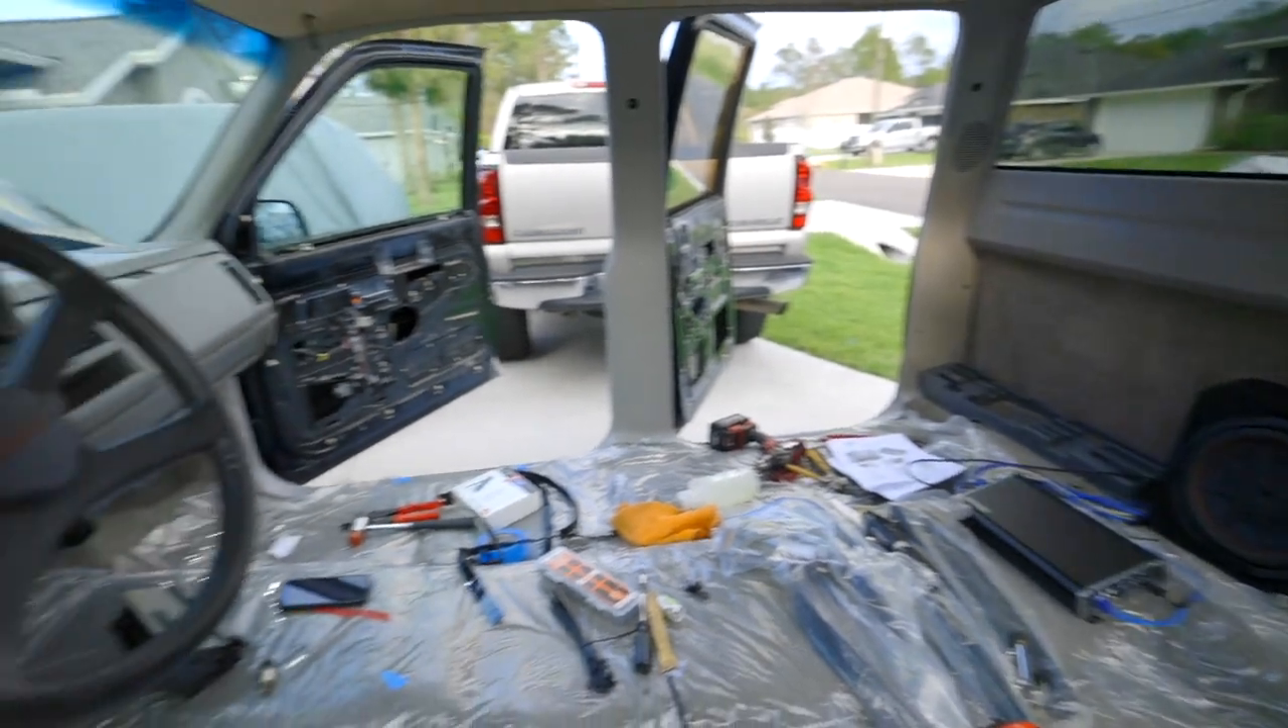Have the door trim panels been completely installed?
No.